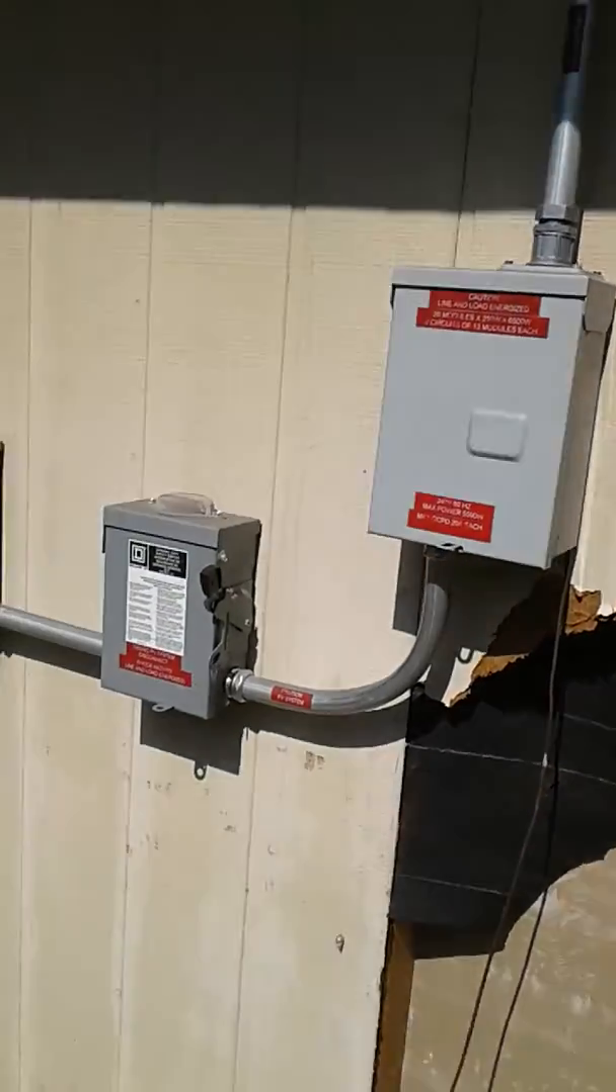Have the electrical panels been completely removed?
No.